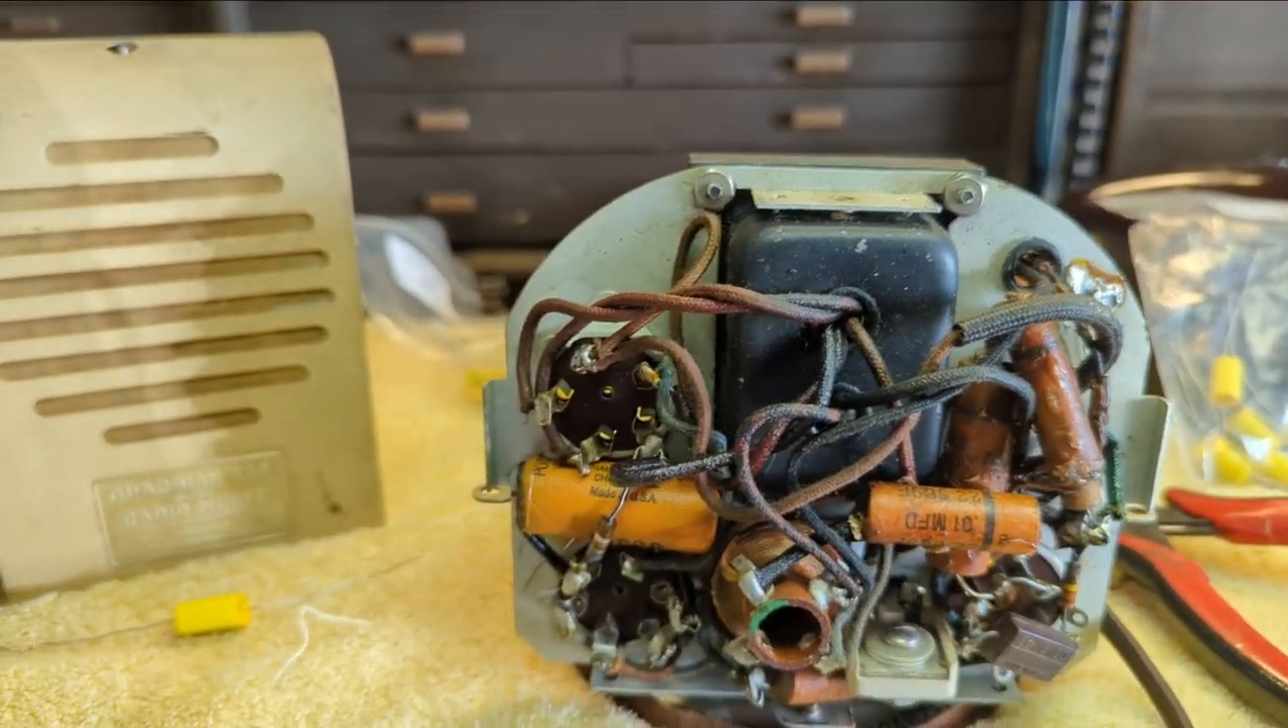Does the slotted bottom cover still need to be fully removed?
No.